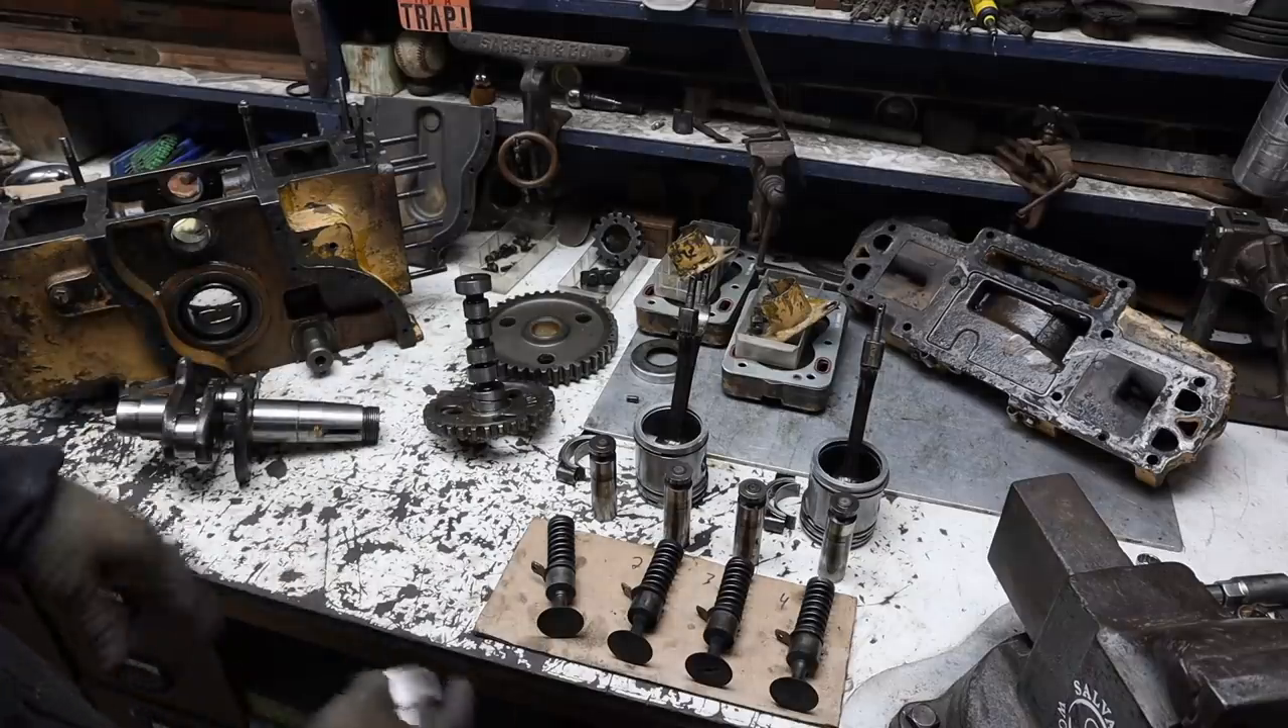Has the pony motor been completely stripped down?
Yes.